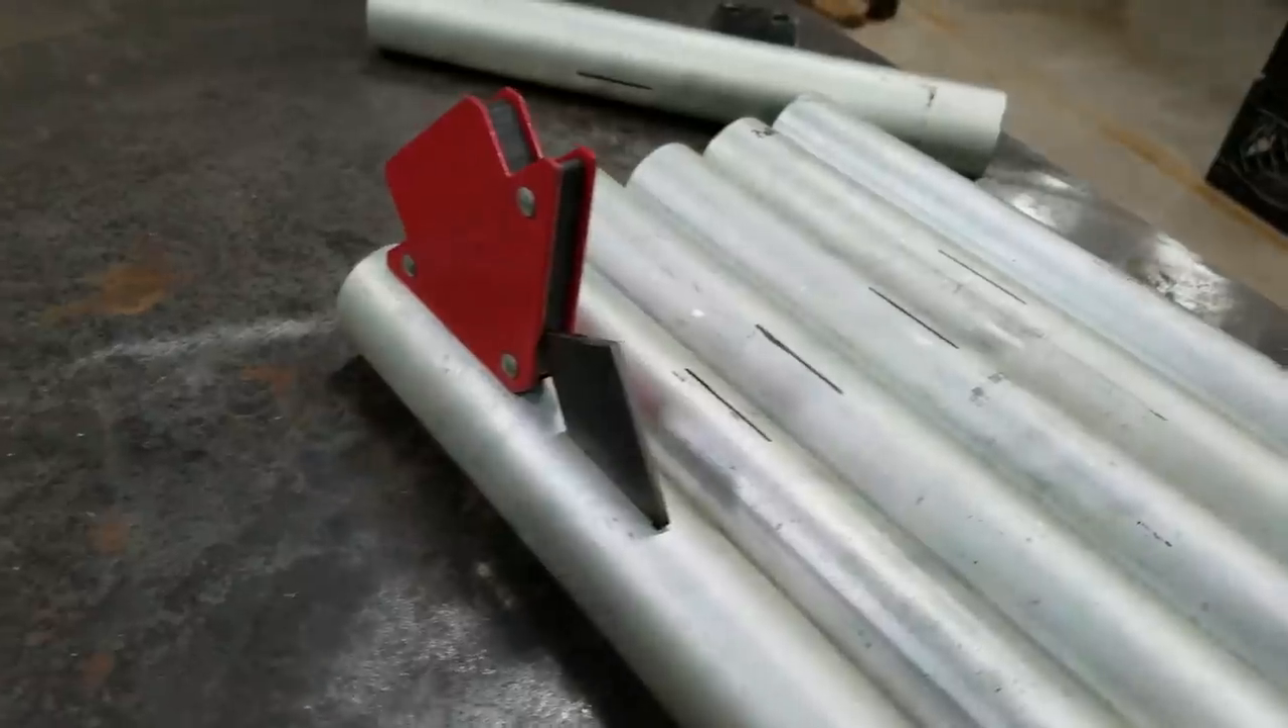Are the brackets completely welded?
No.